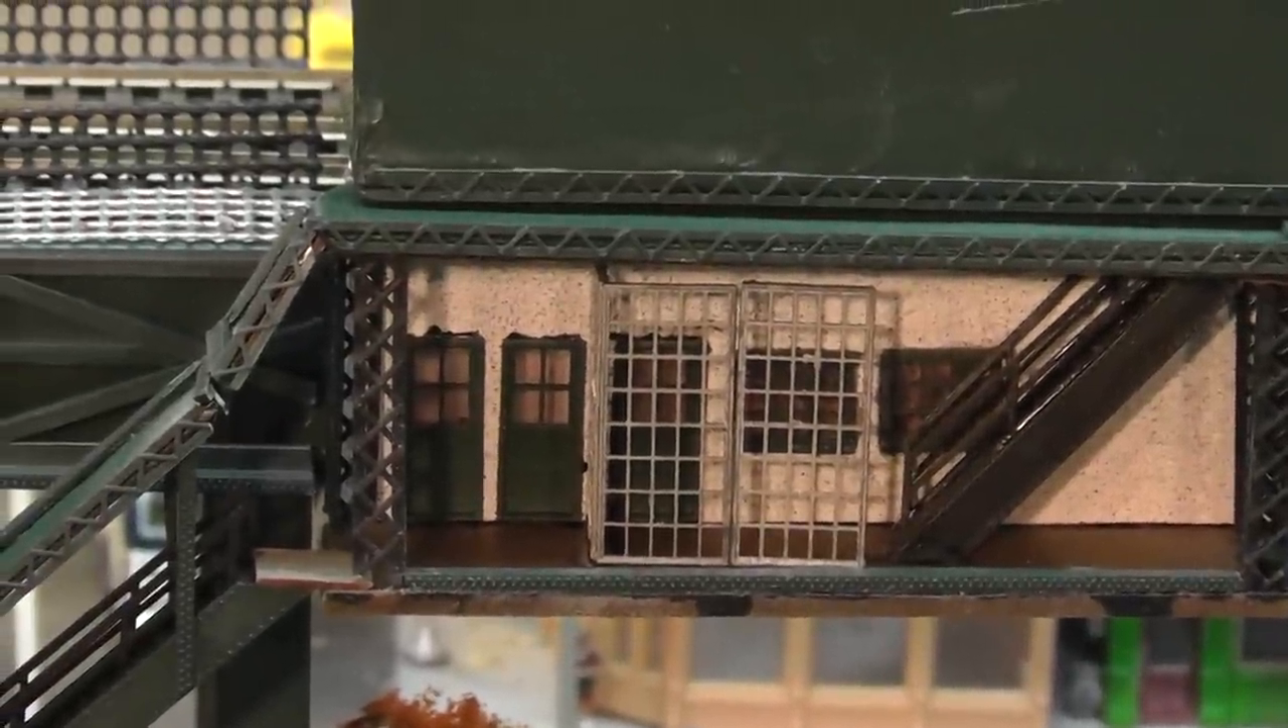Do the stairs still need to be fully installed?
No.